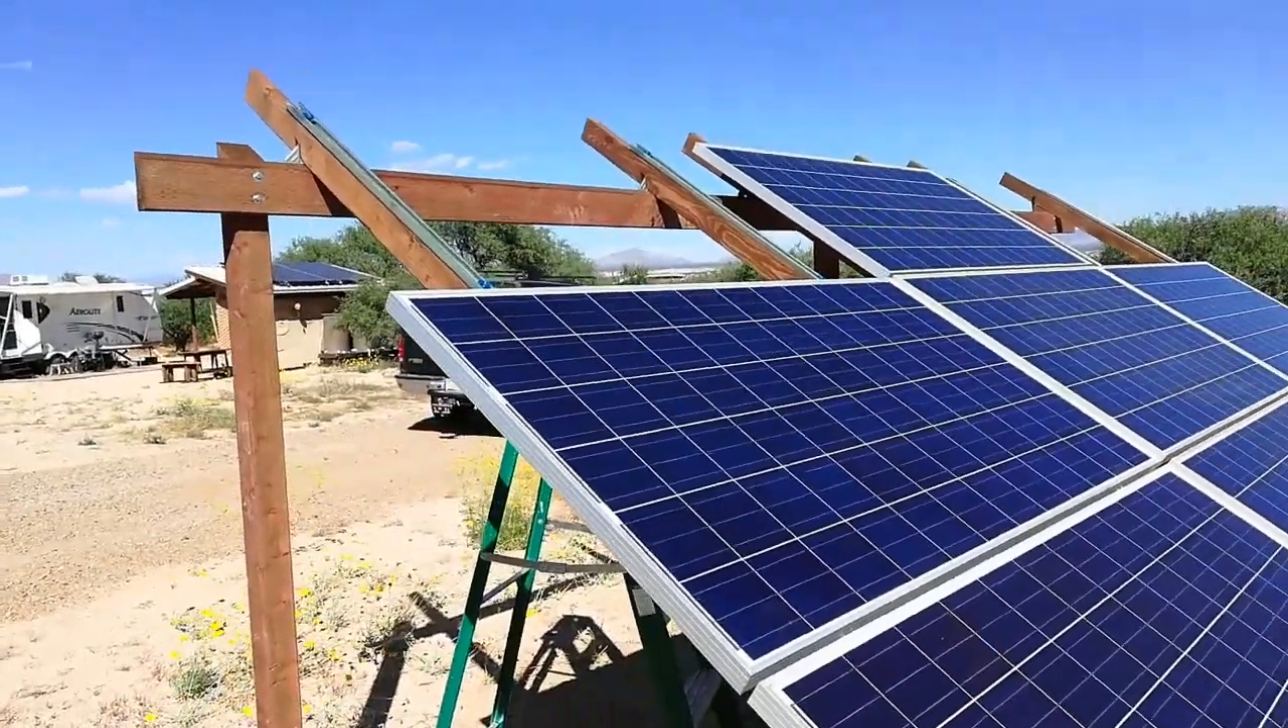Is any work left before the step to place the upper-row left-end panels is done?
Yes.